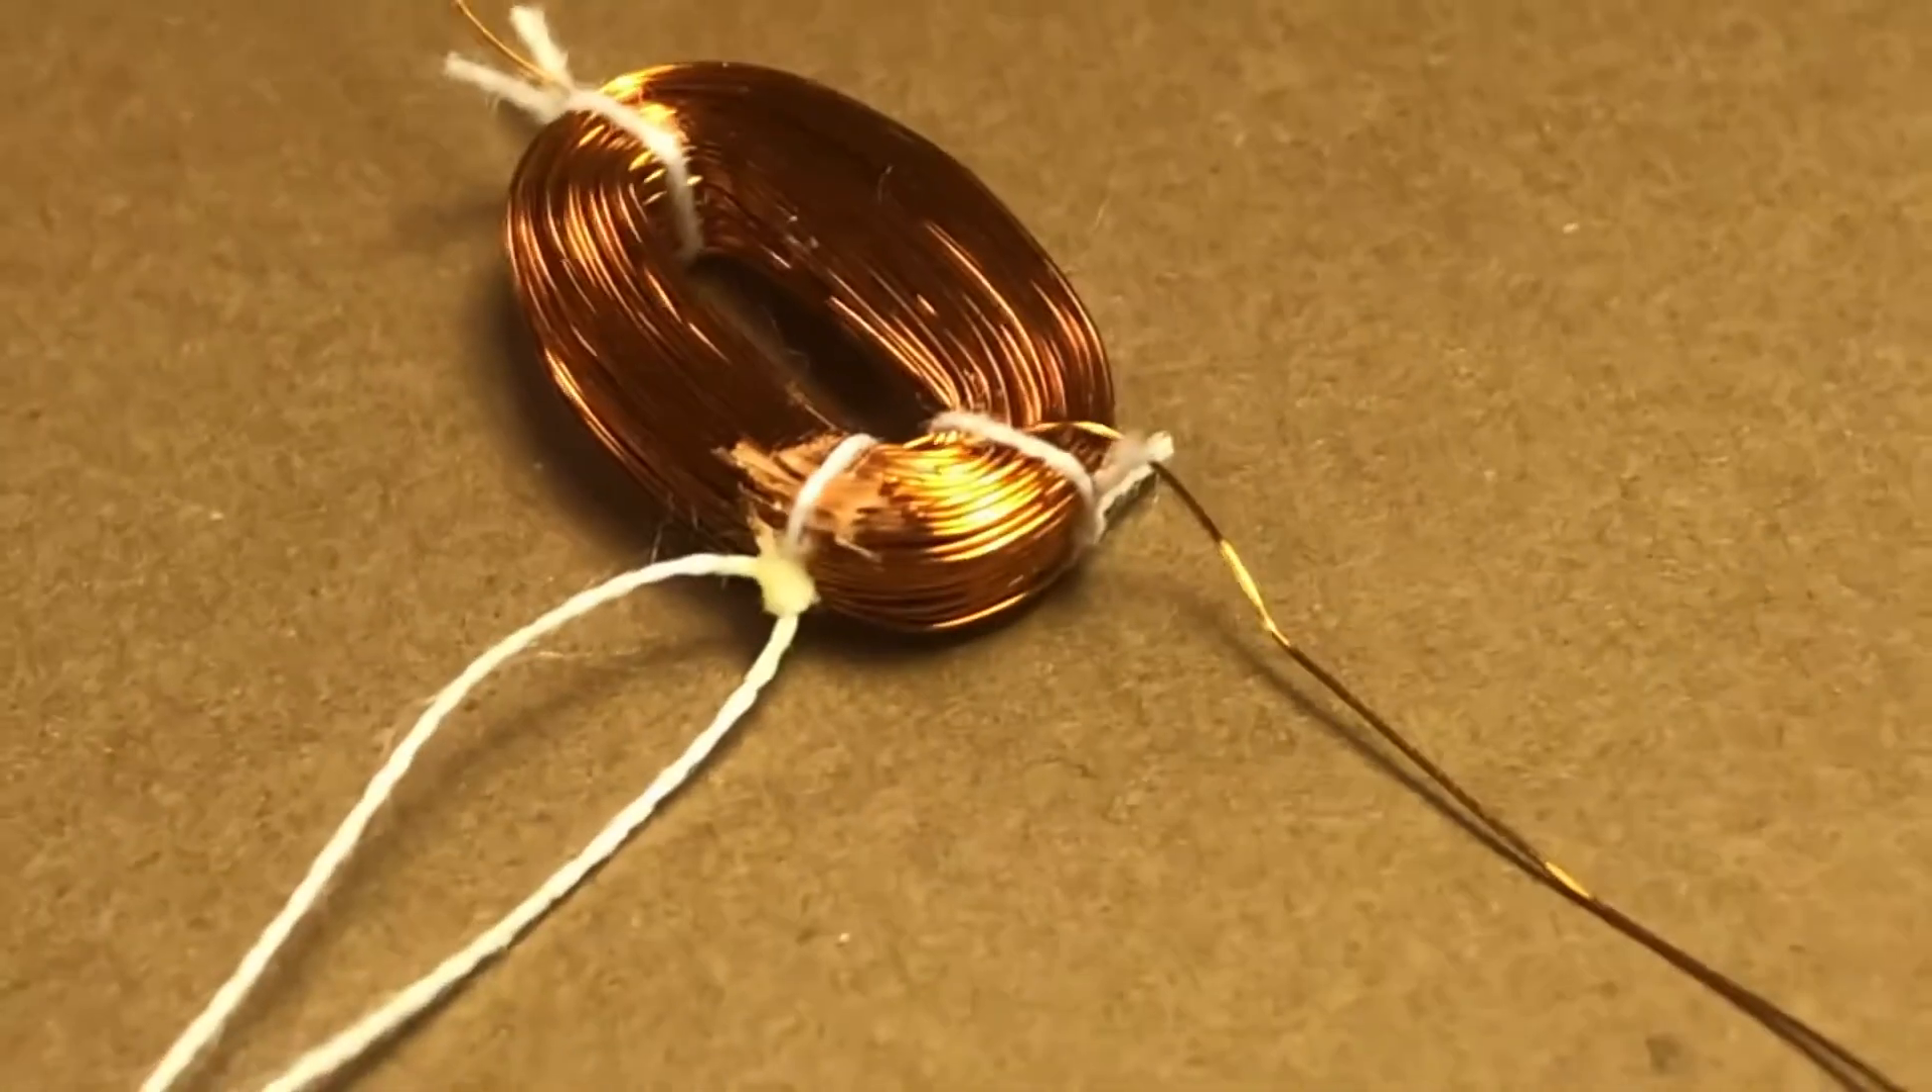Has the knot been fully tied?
Yes.